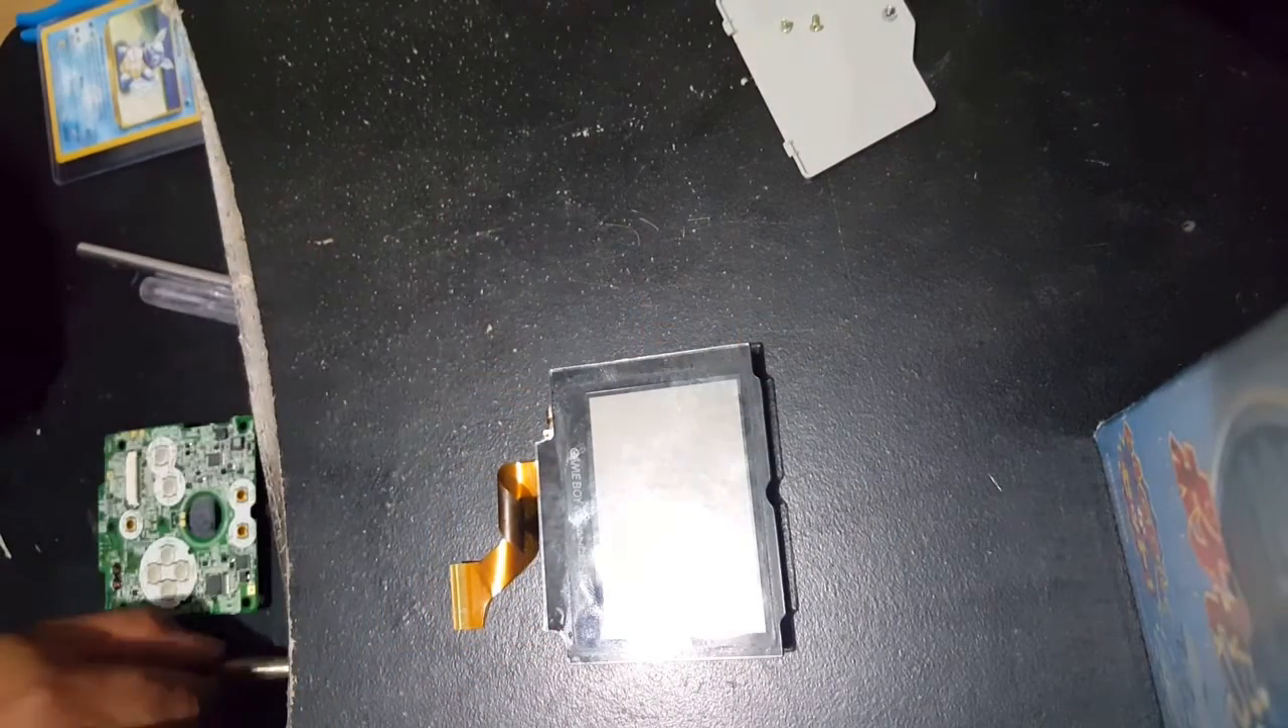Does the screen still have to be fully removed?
No.